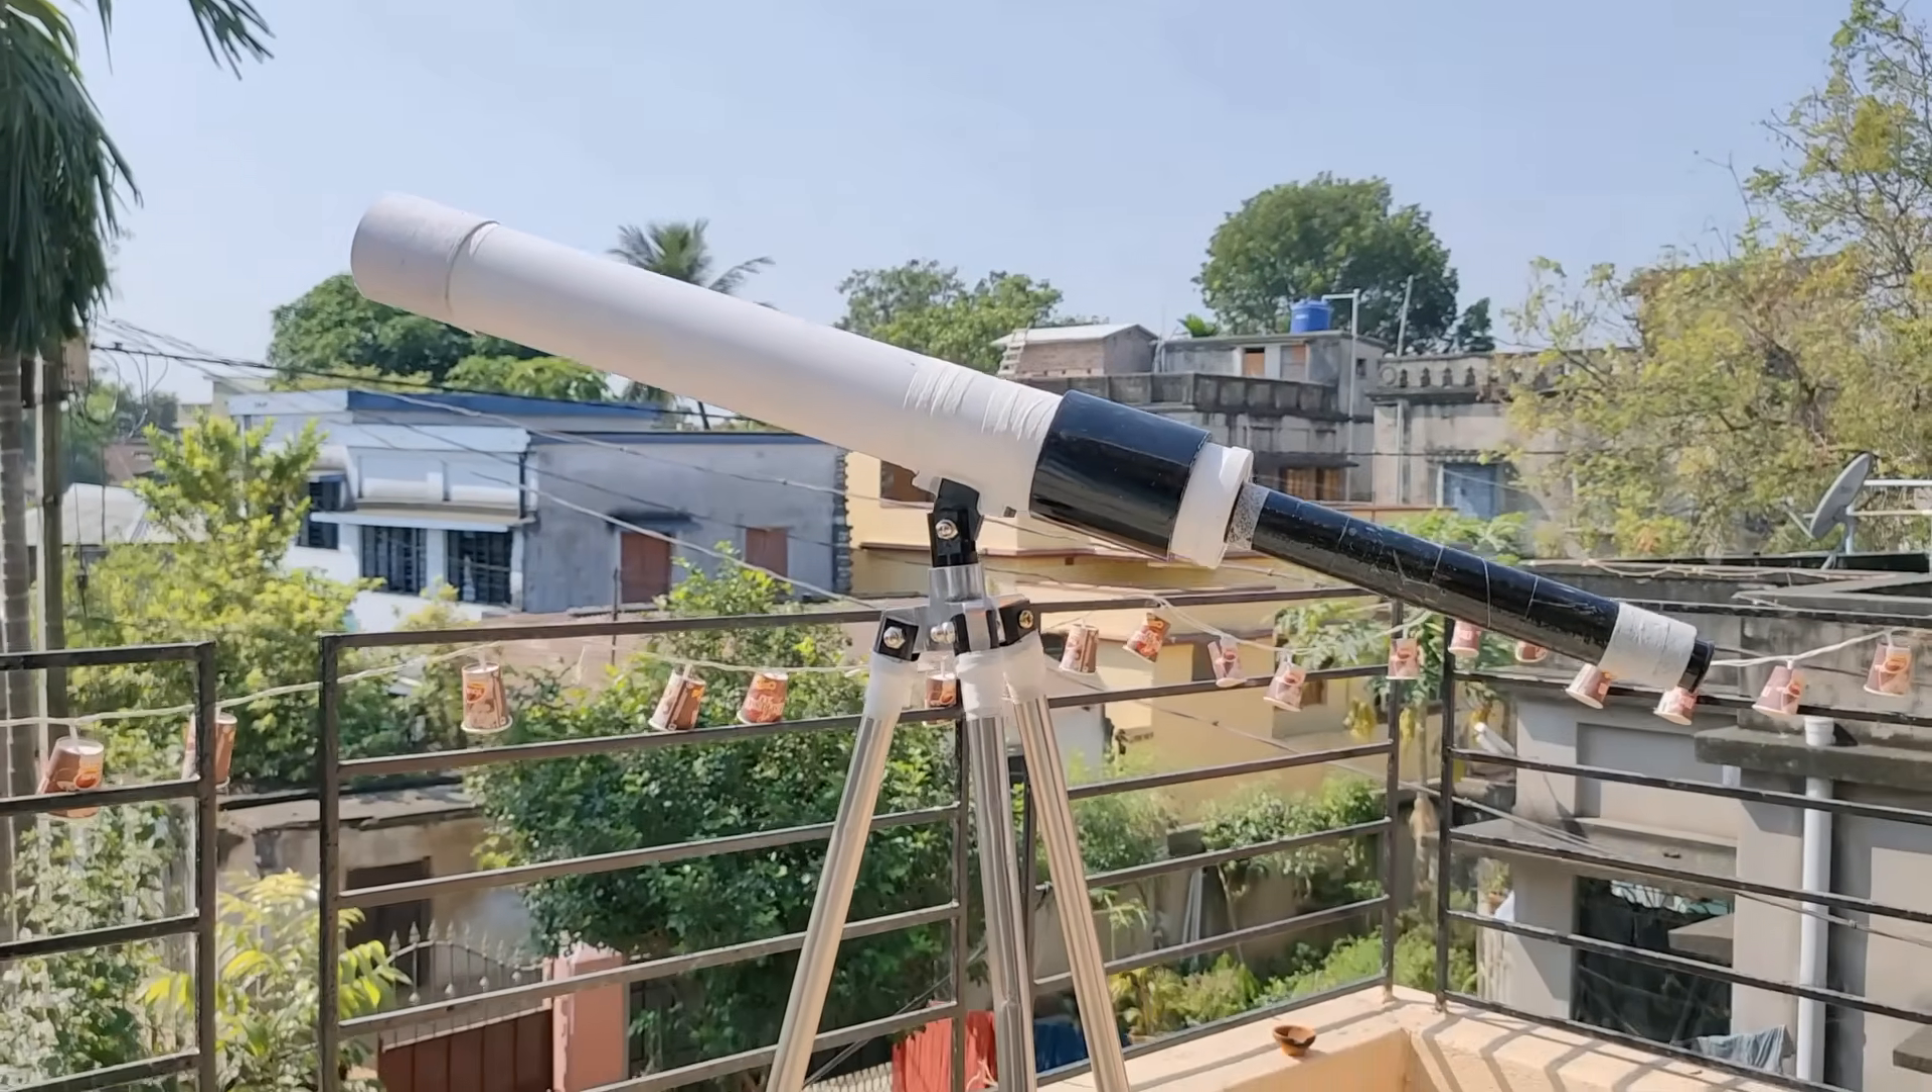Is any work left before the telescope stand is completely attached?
No.